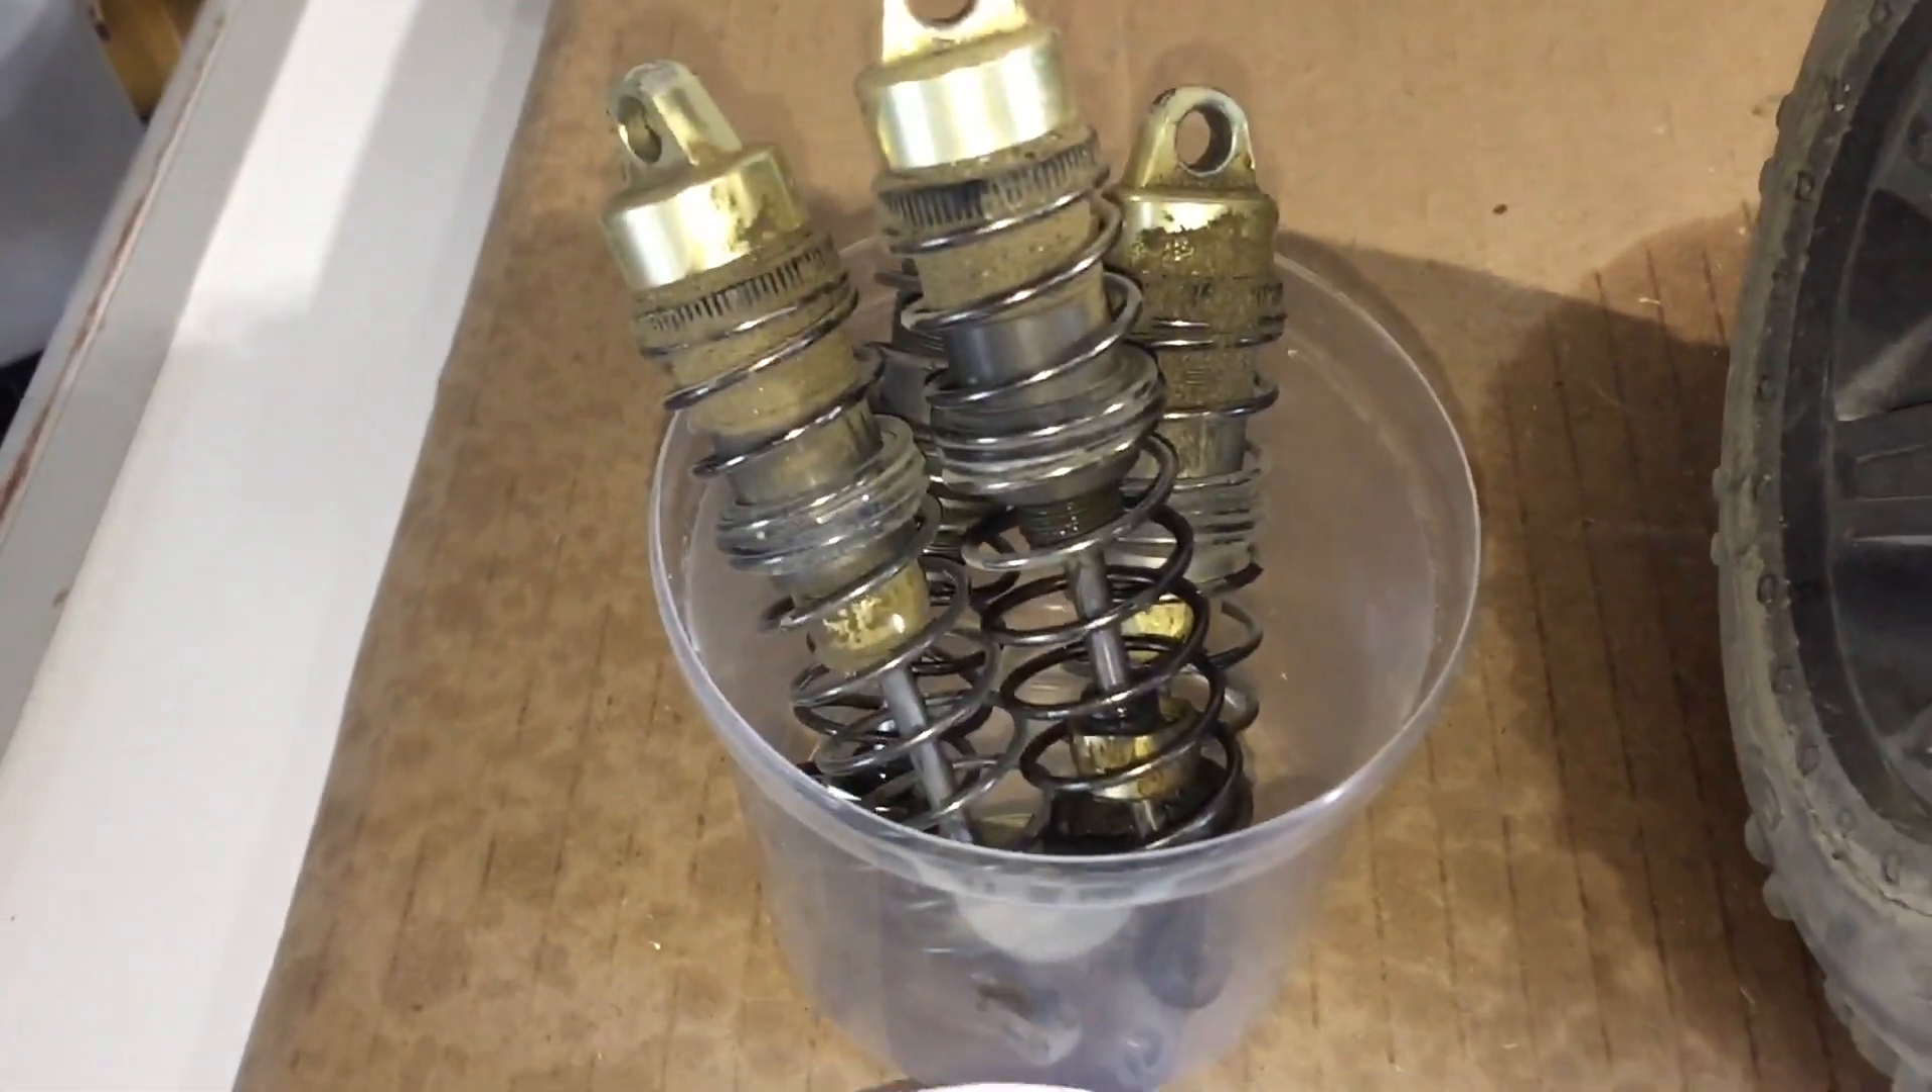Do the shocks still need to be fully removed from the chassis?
No.